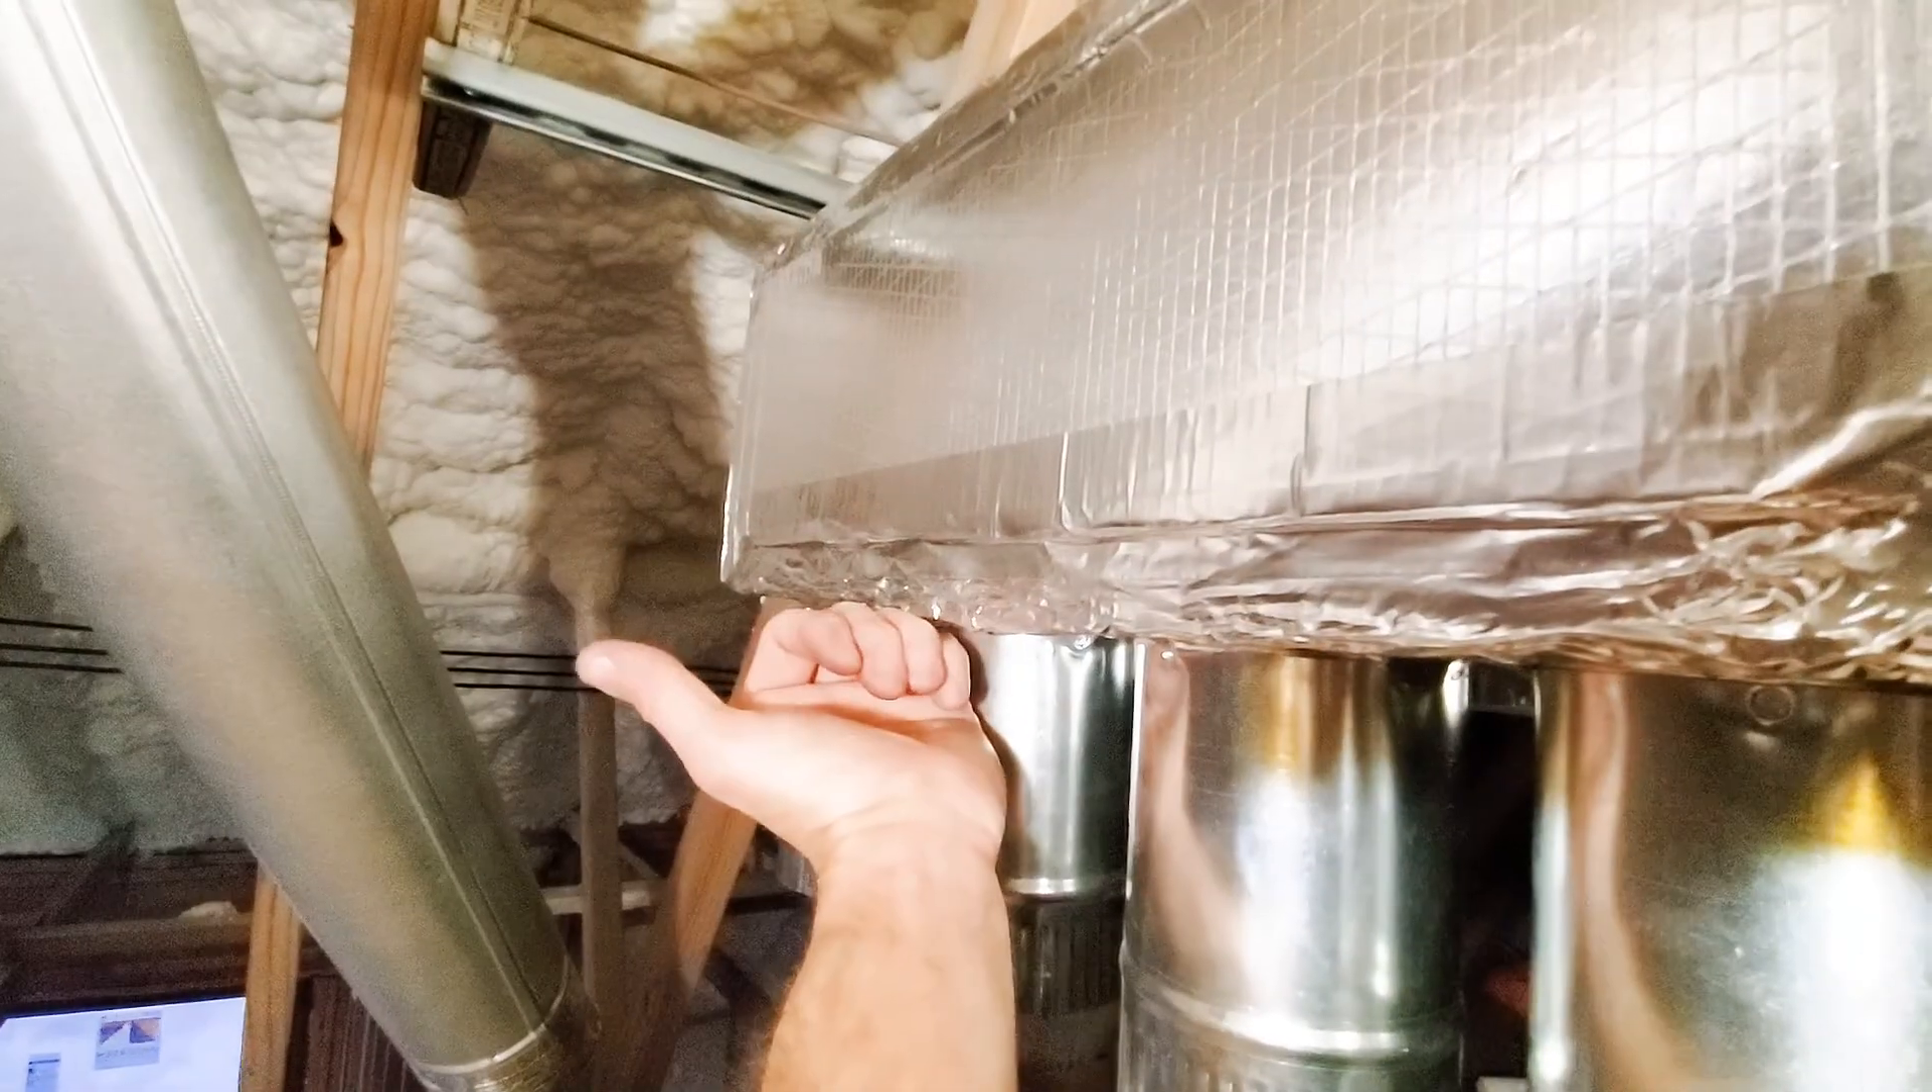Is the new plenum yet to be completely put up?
No.